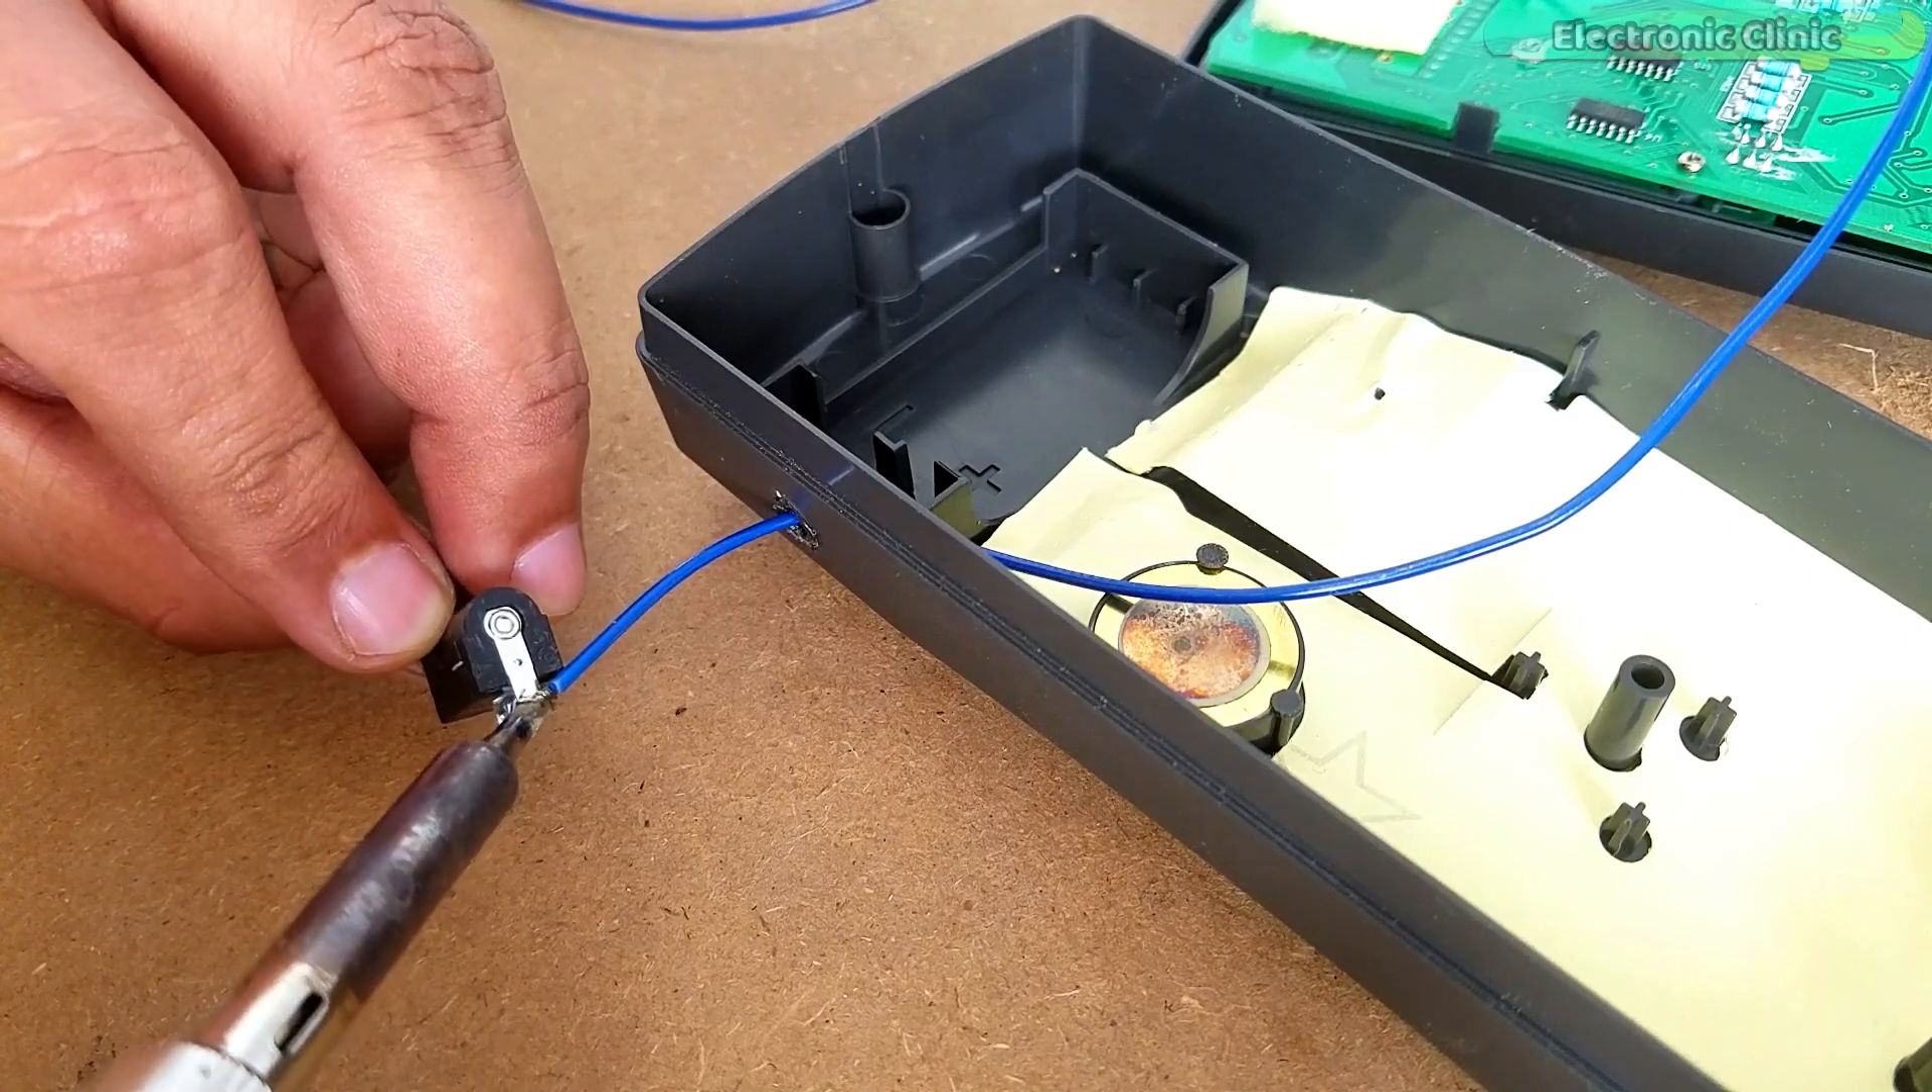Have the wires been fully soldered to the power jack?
No.